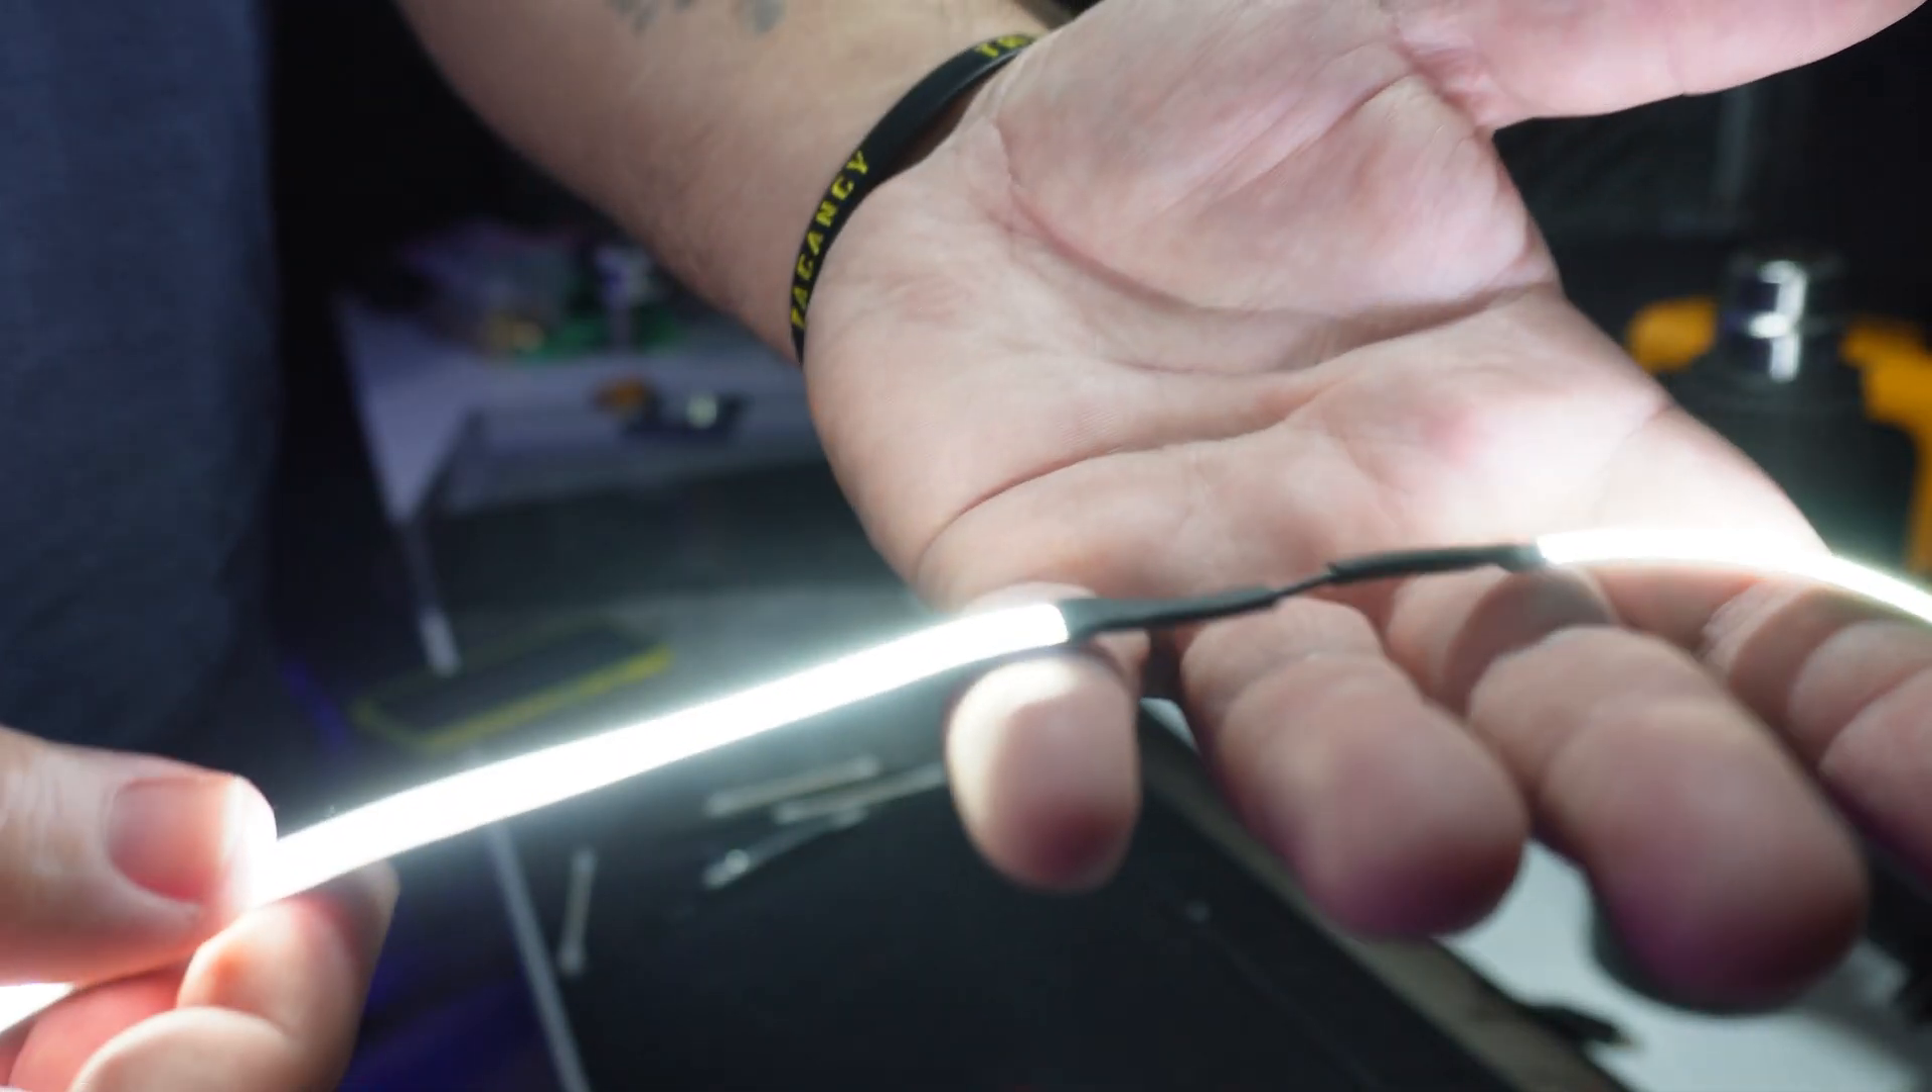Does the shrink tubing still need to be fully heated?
No.